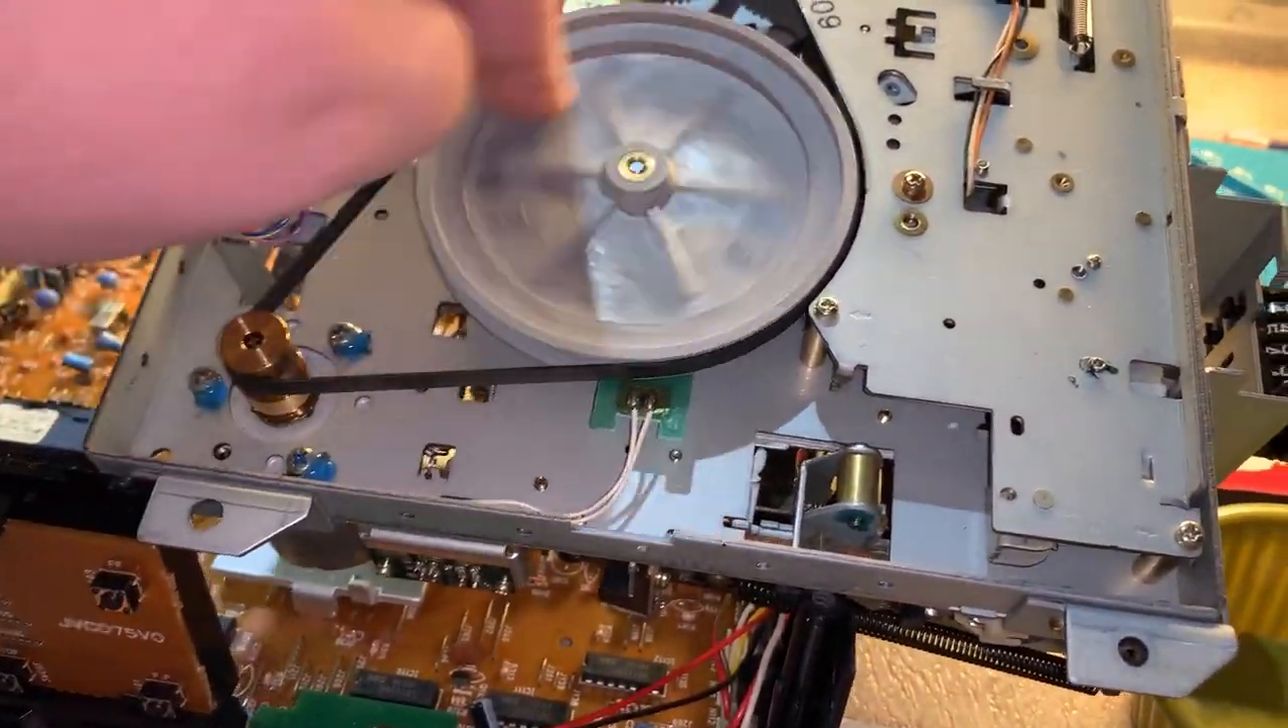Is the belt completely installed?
Yes.